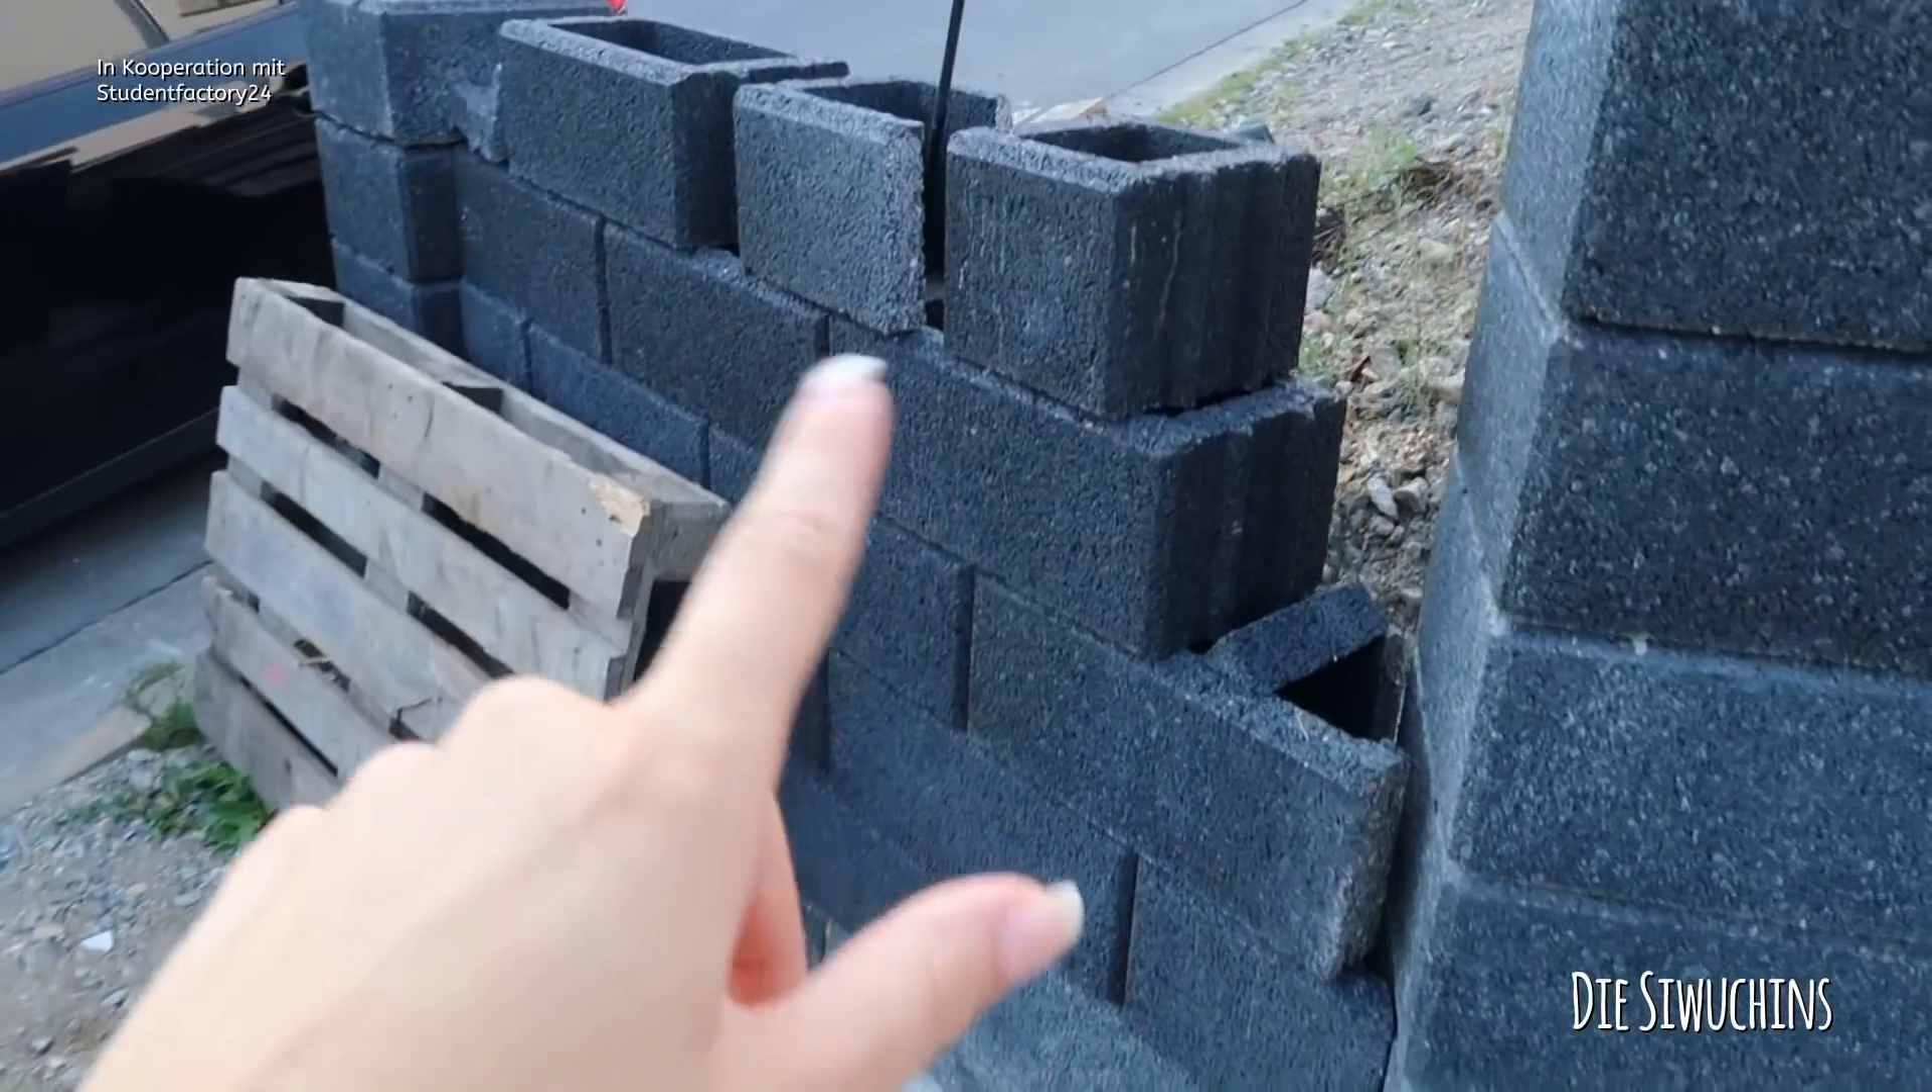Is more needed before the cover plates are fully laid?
Yes.